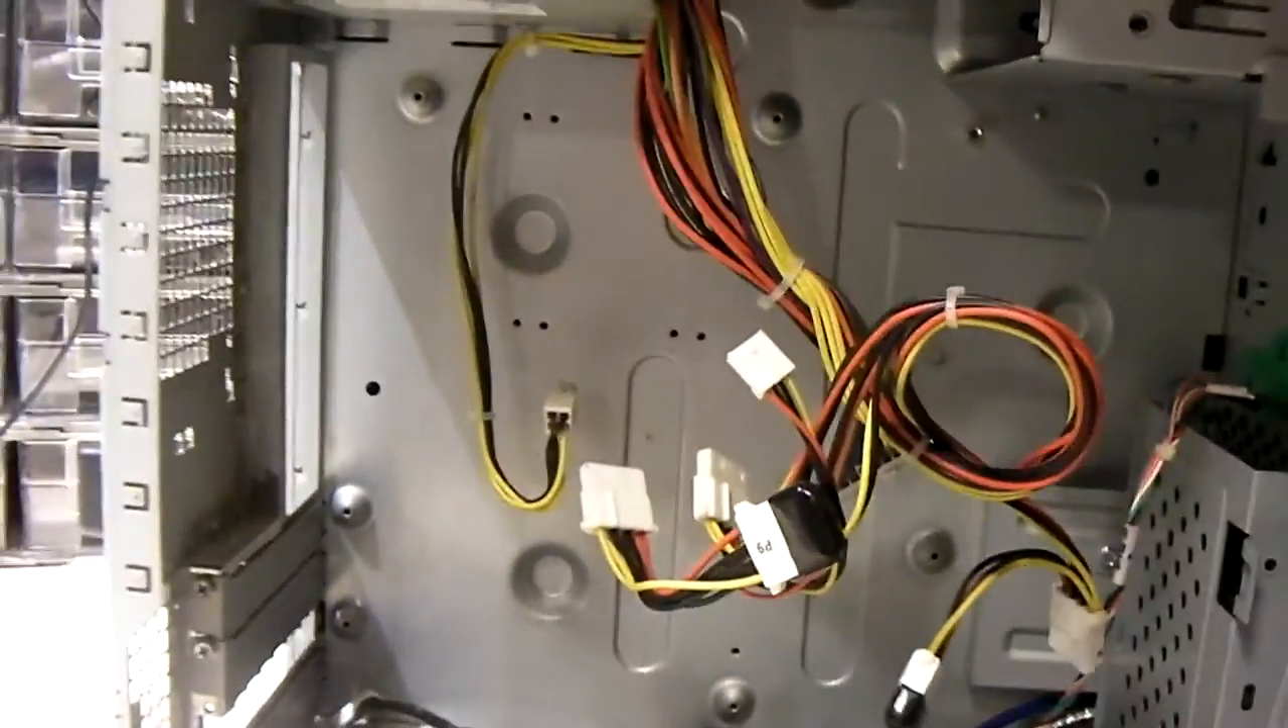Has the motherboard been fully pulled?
Yes.